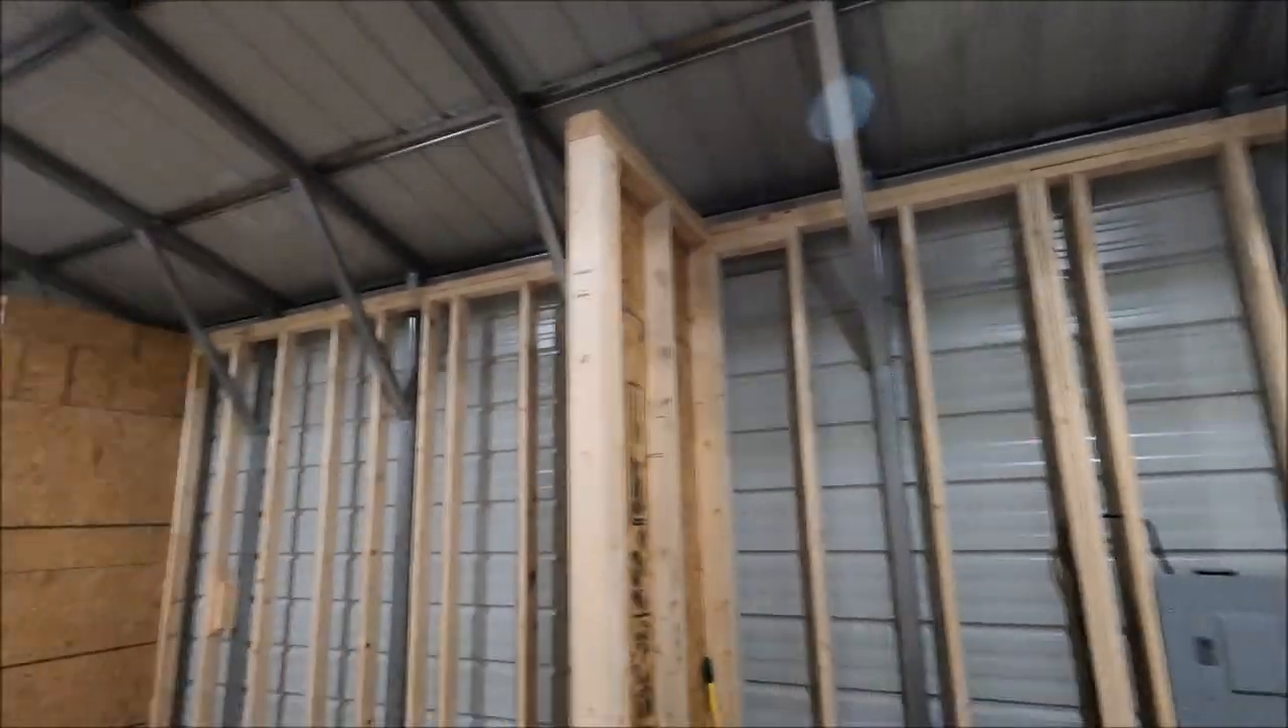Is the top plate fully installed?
Yes.